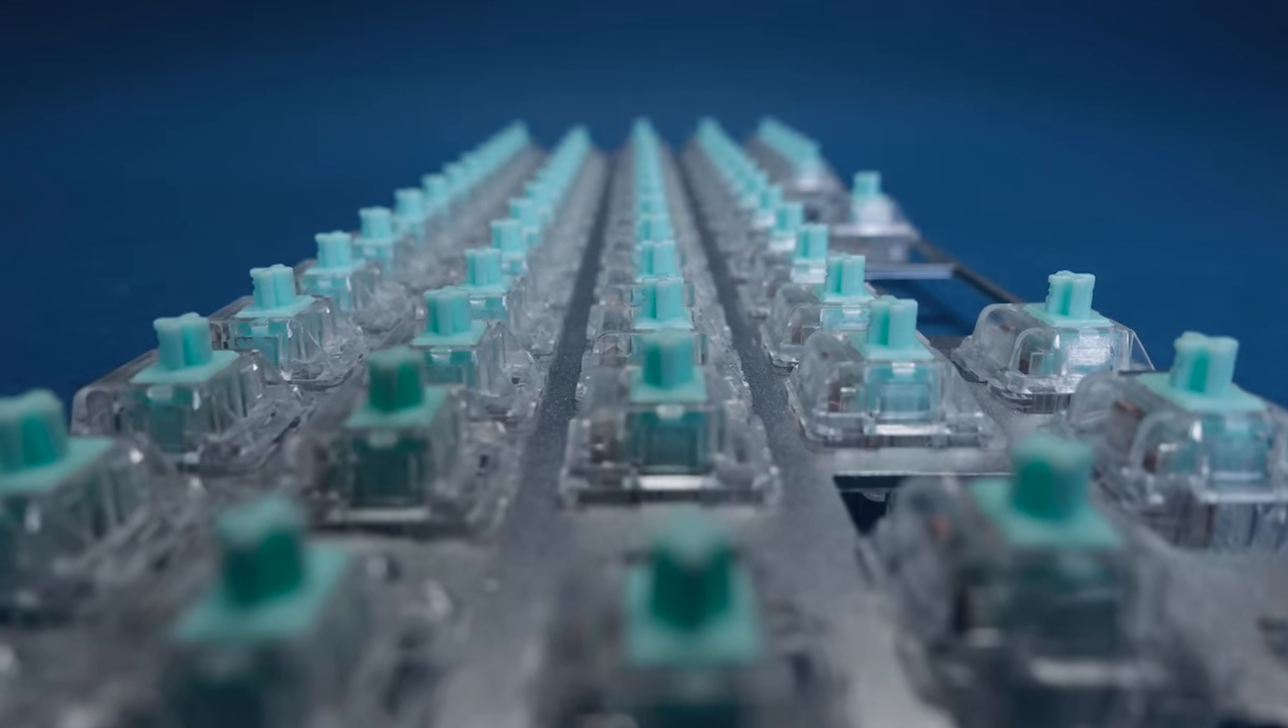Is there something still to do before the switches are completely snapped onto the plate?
No.